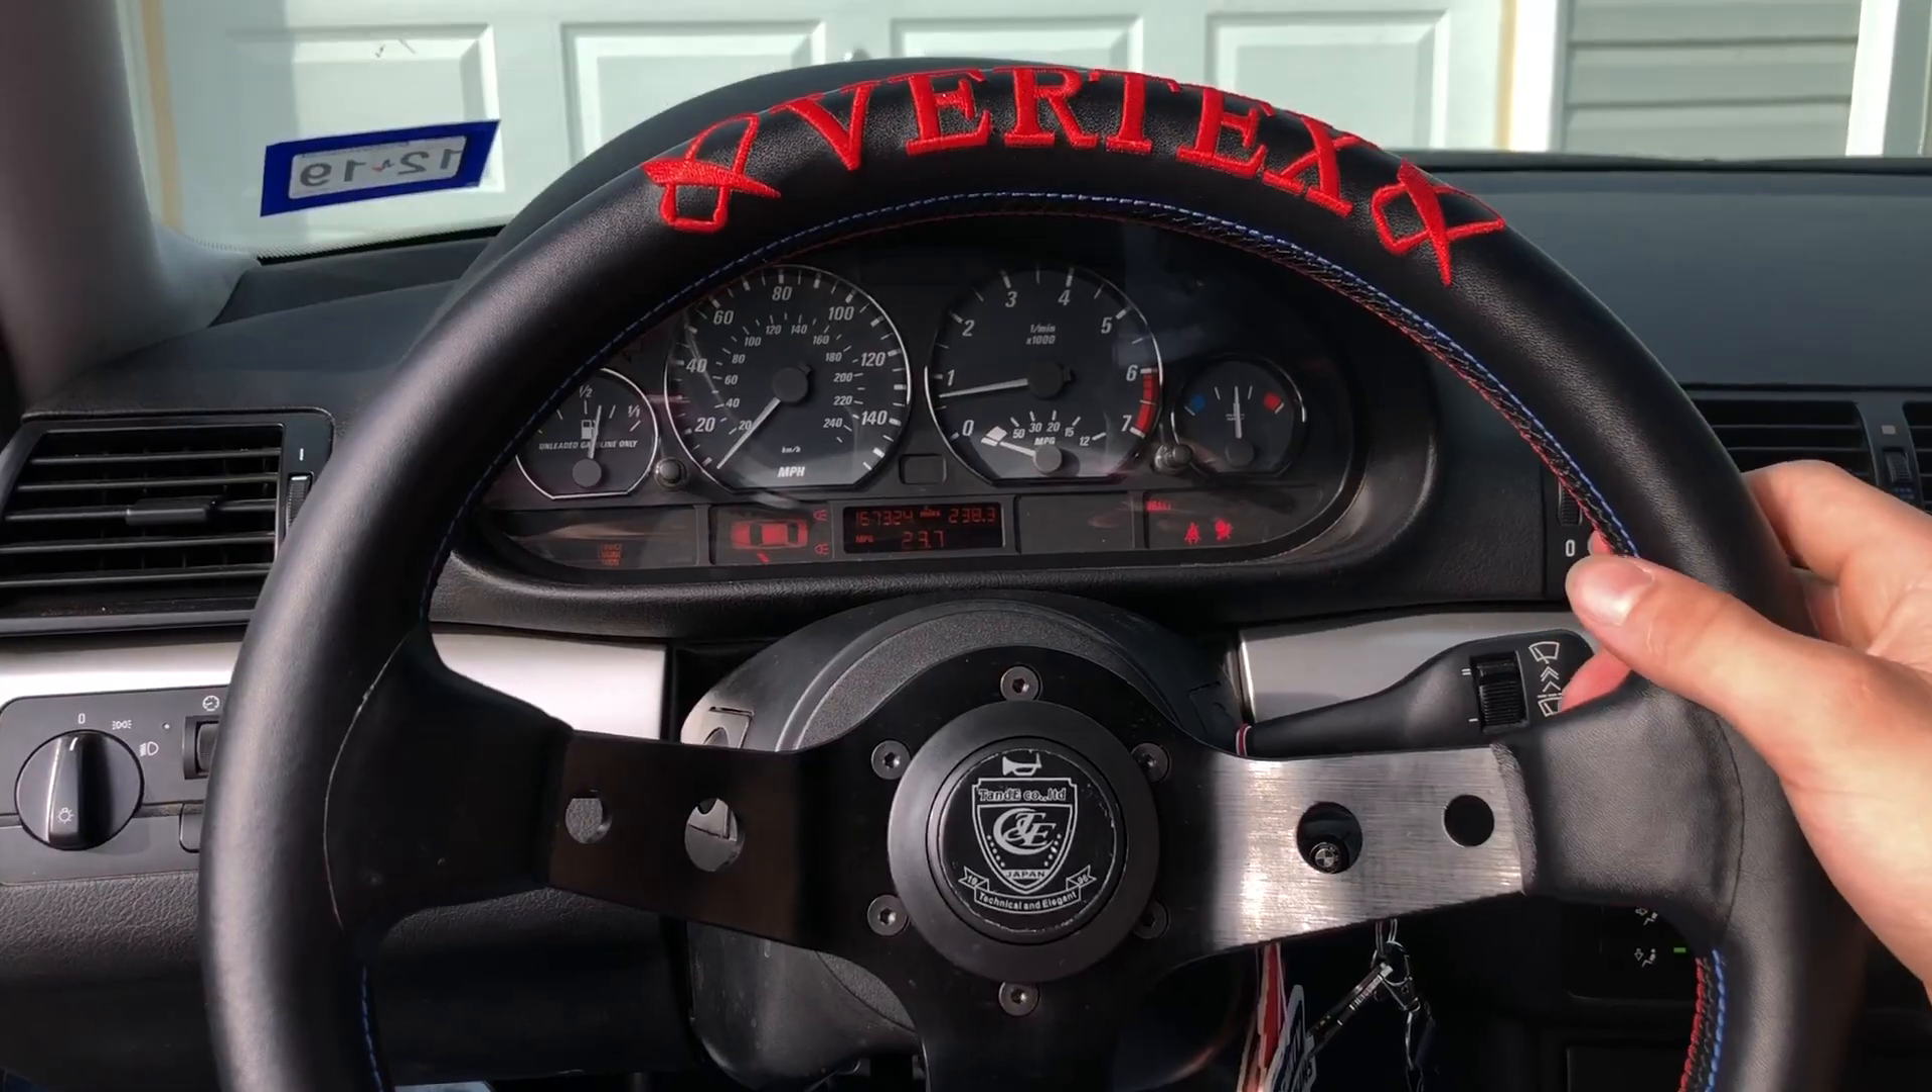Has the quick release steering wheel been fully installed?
Yes.